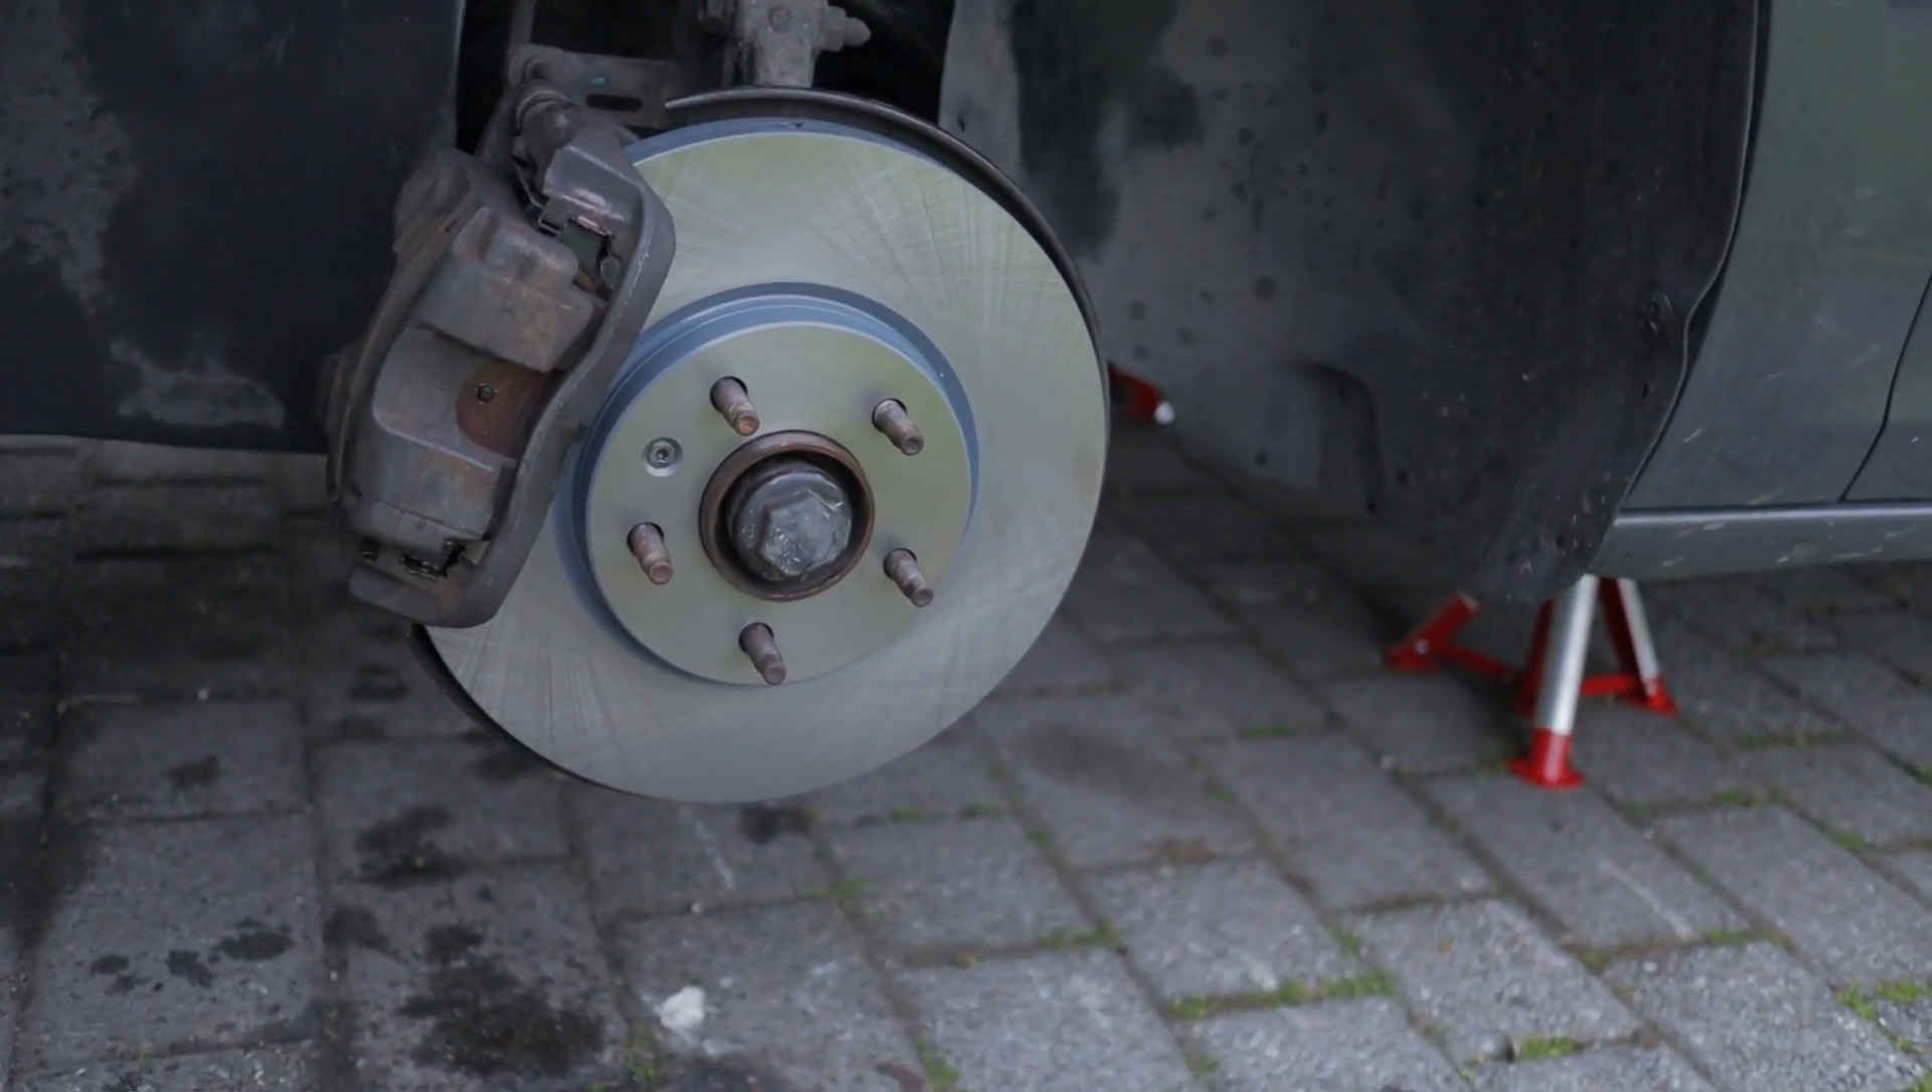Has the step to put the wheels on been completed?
No.